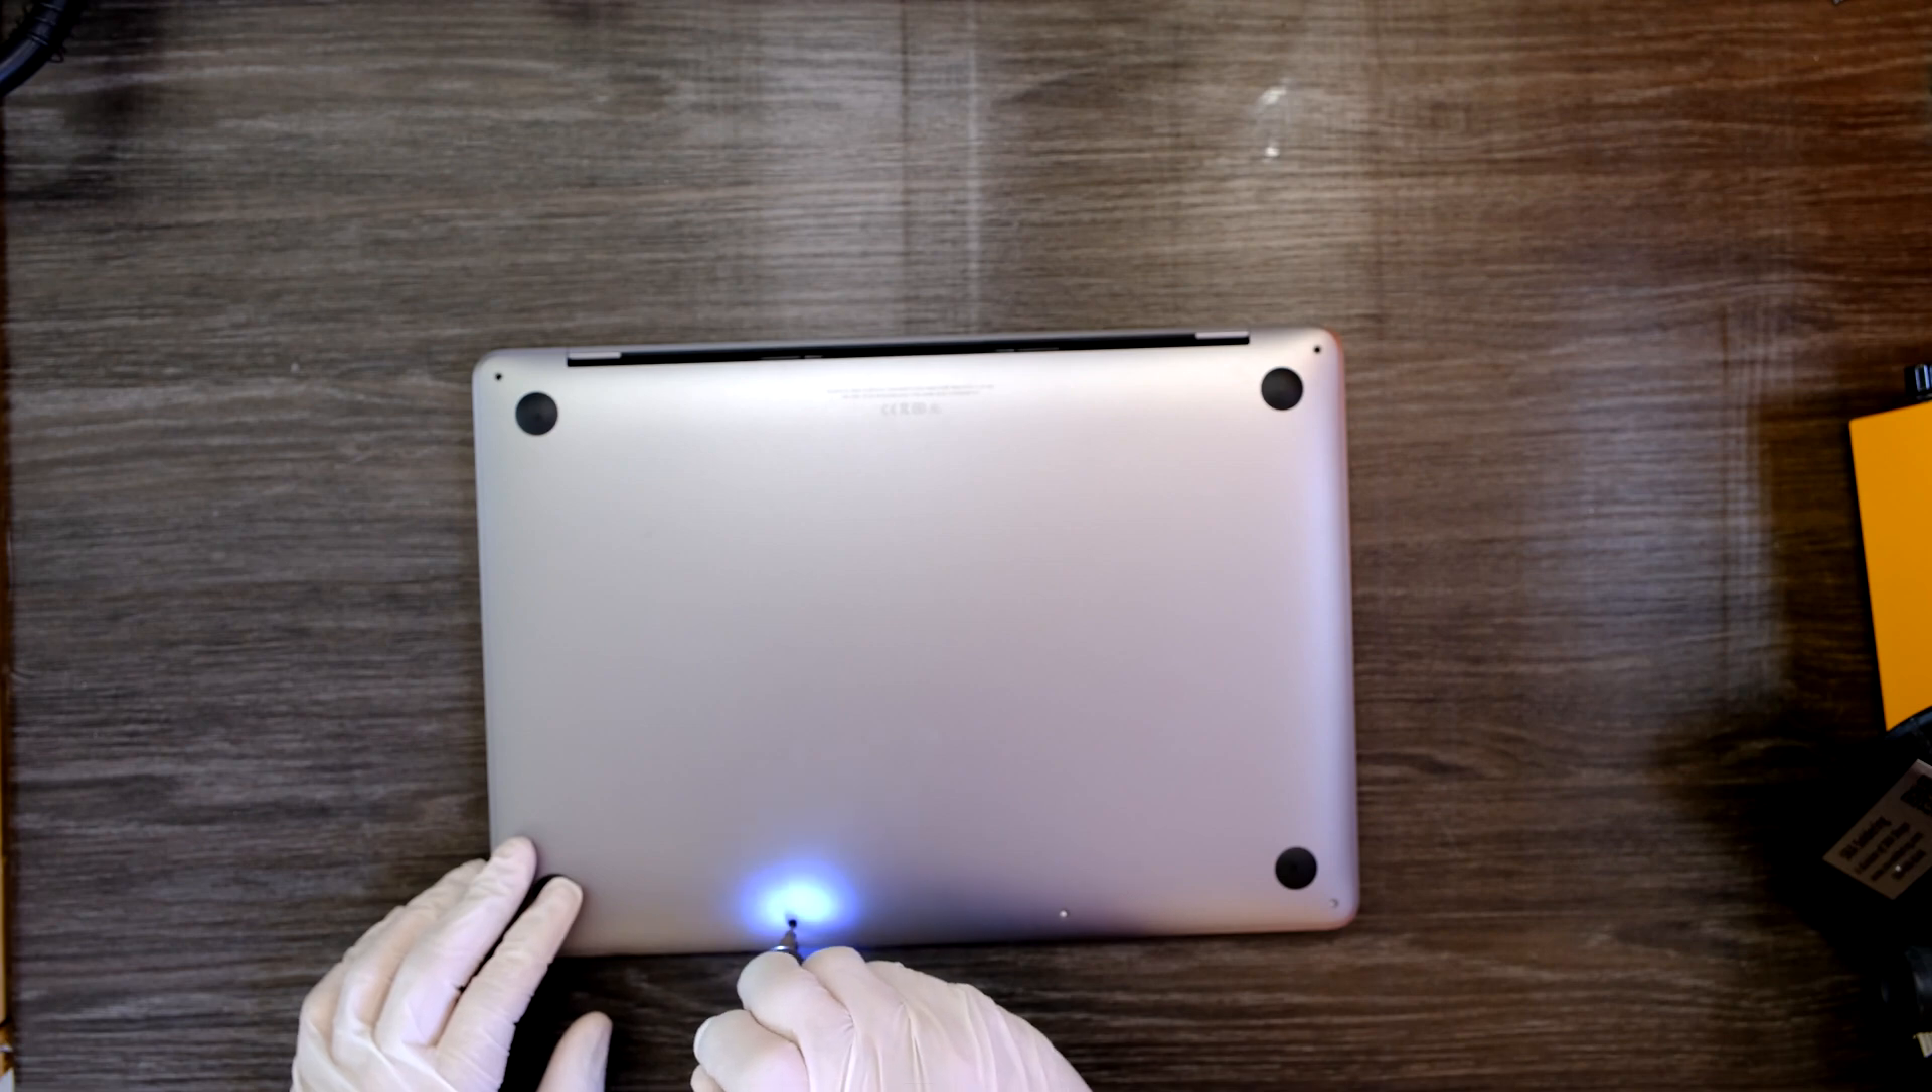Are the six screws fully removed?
No.